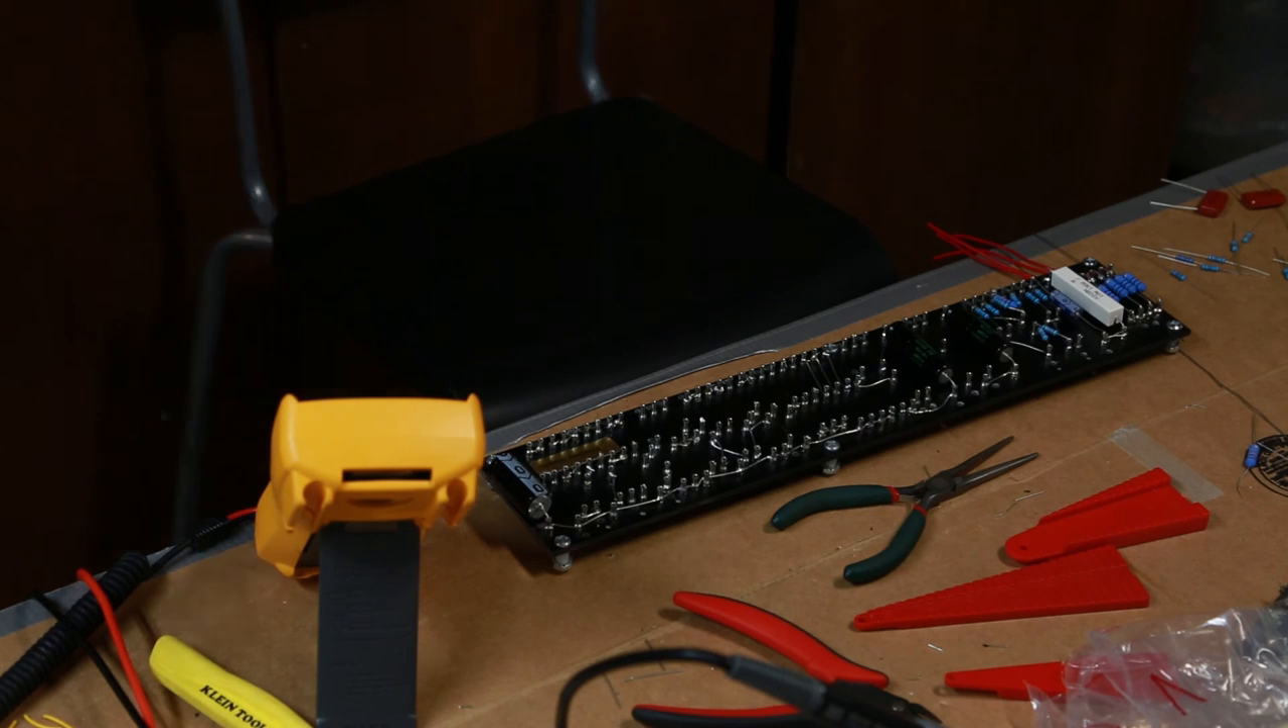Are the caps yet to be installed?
Yes.